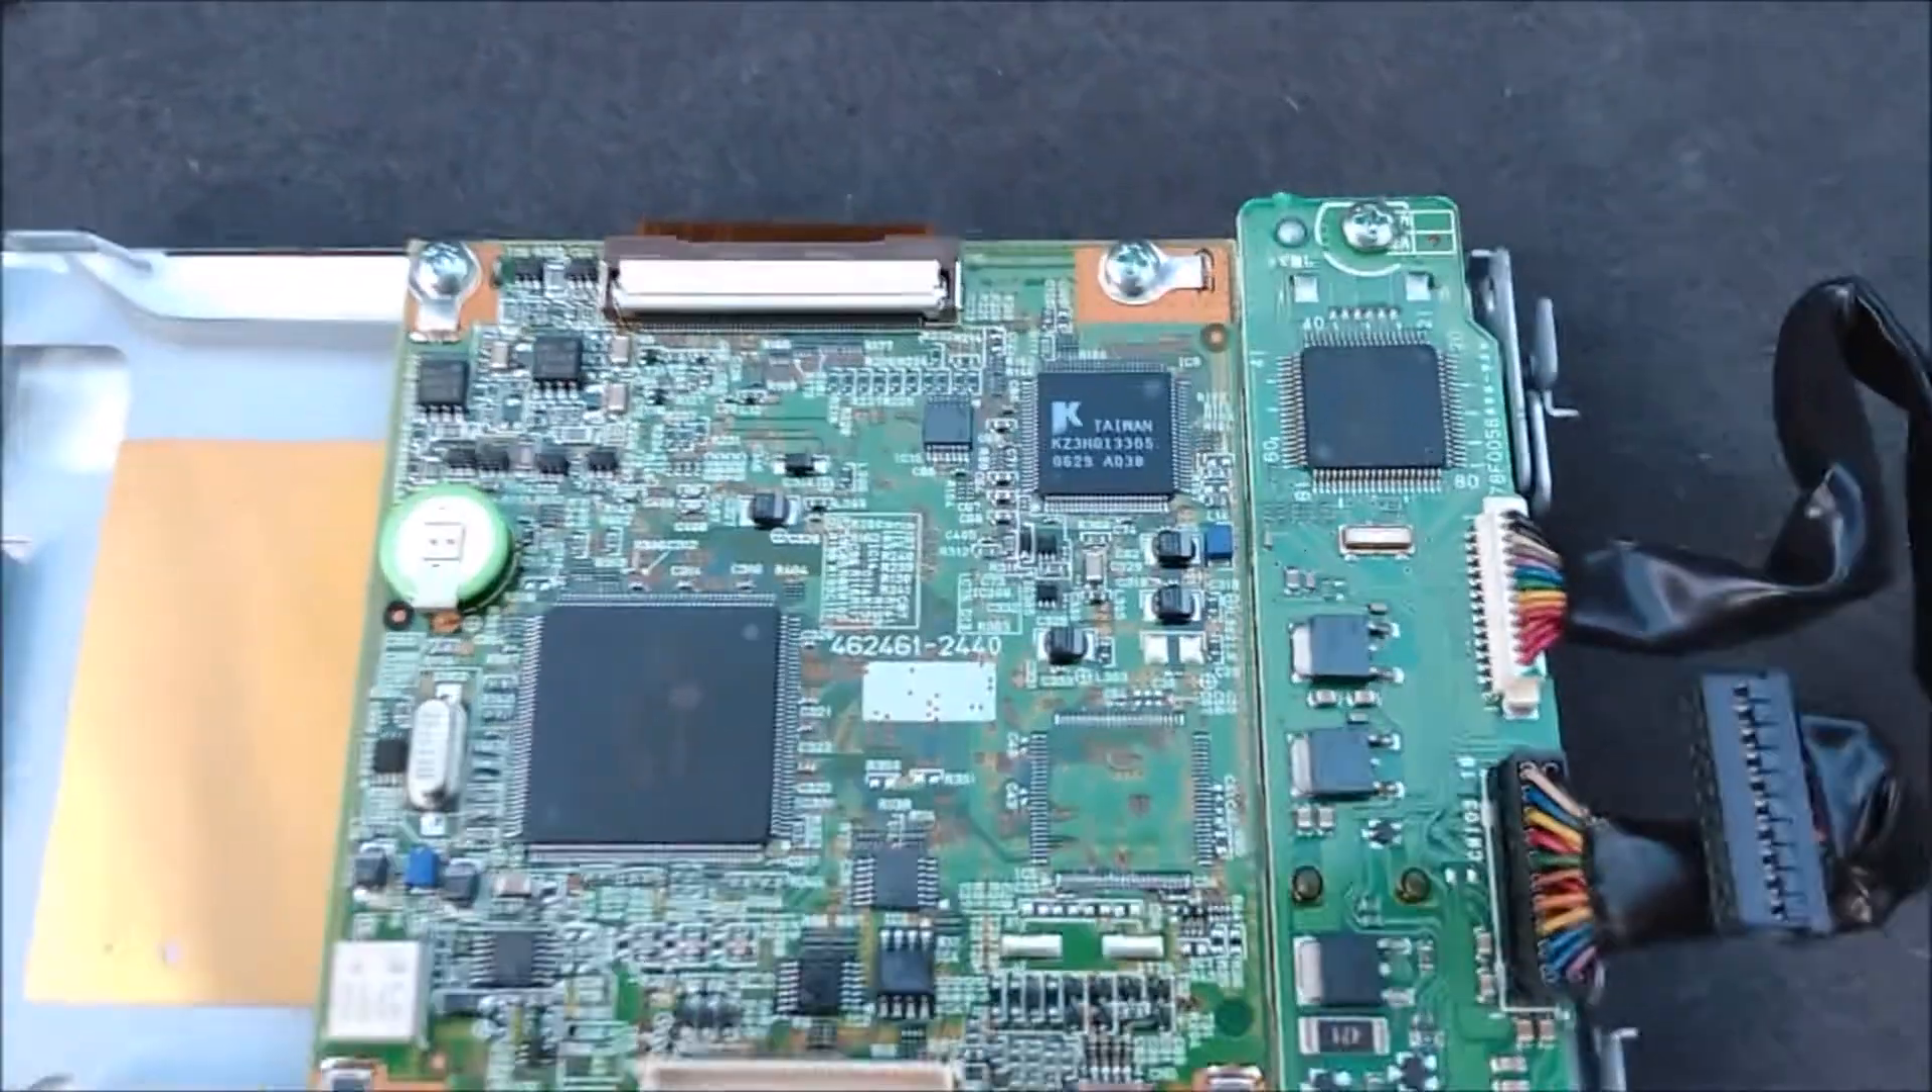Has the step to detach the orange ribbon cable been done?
No.